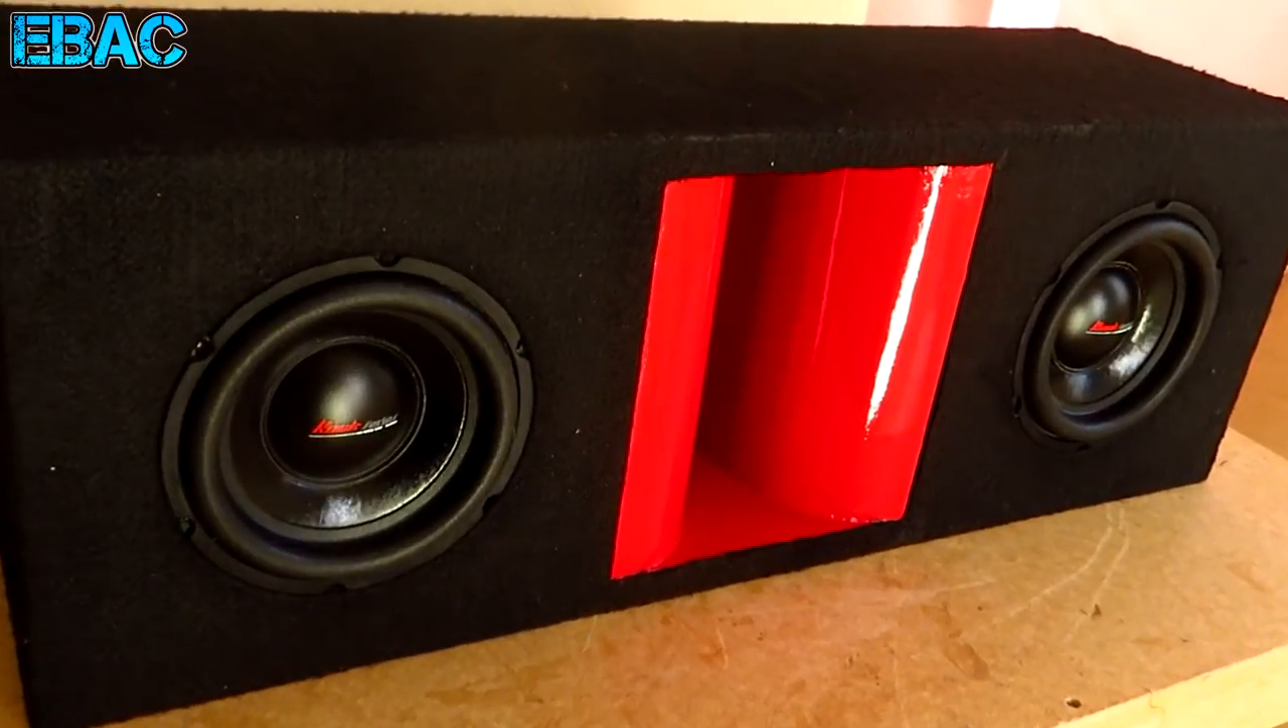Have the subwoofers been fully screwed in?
Yes.